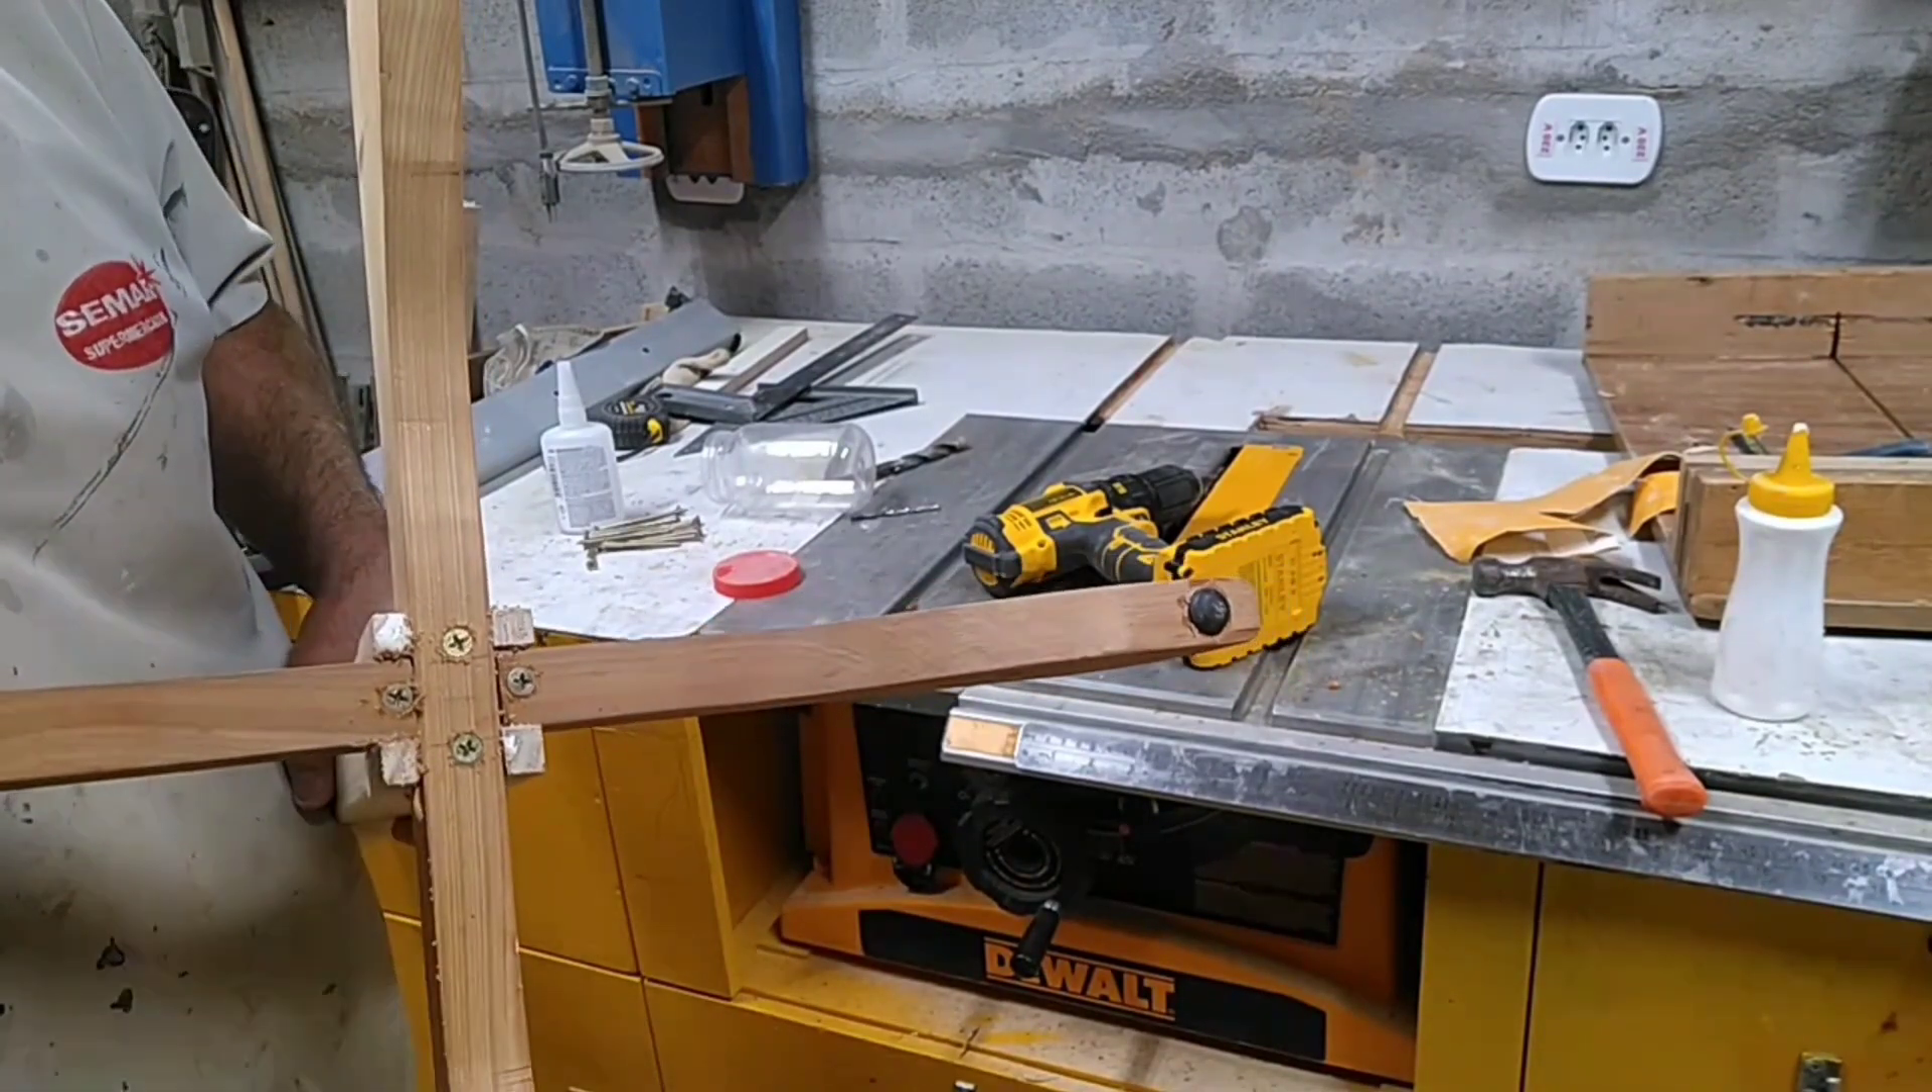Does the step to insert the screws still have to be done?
No.